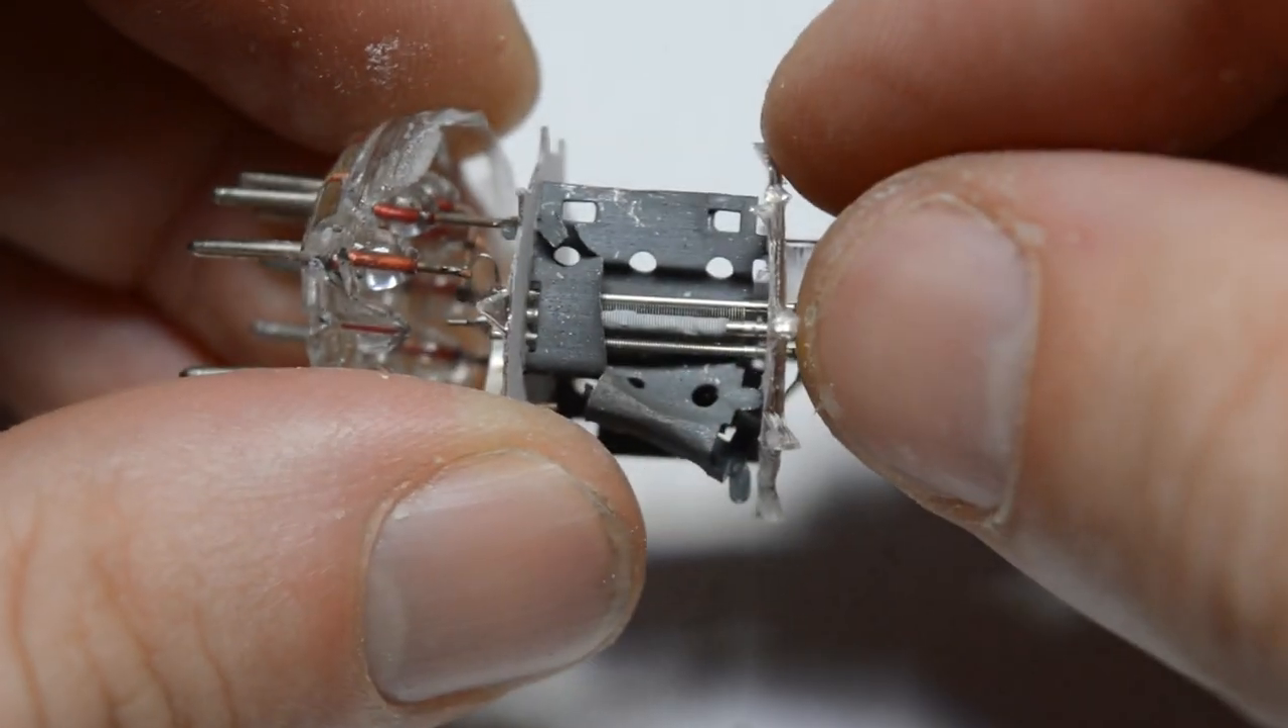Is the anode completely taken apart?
No.